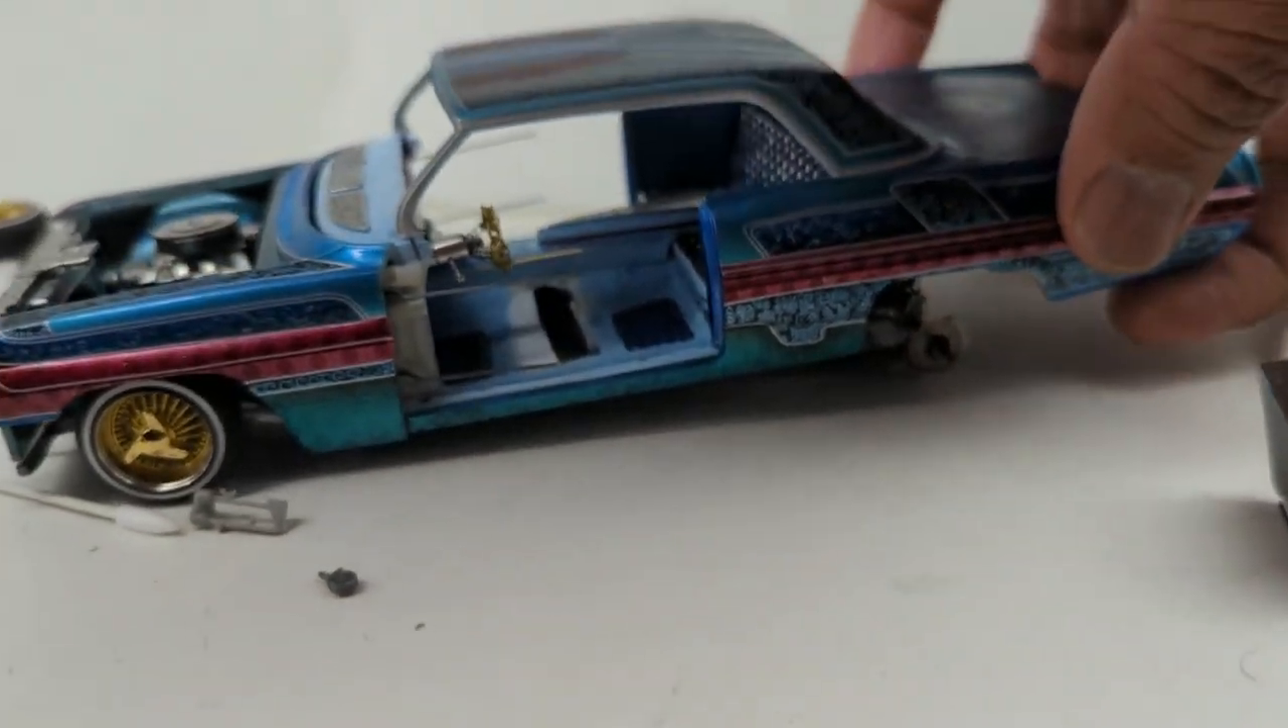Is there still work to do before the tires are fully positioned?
Yes.